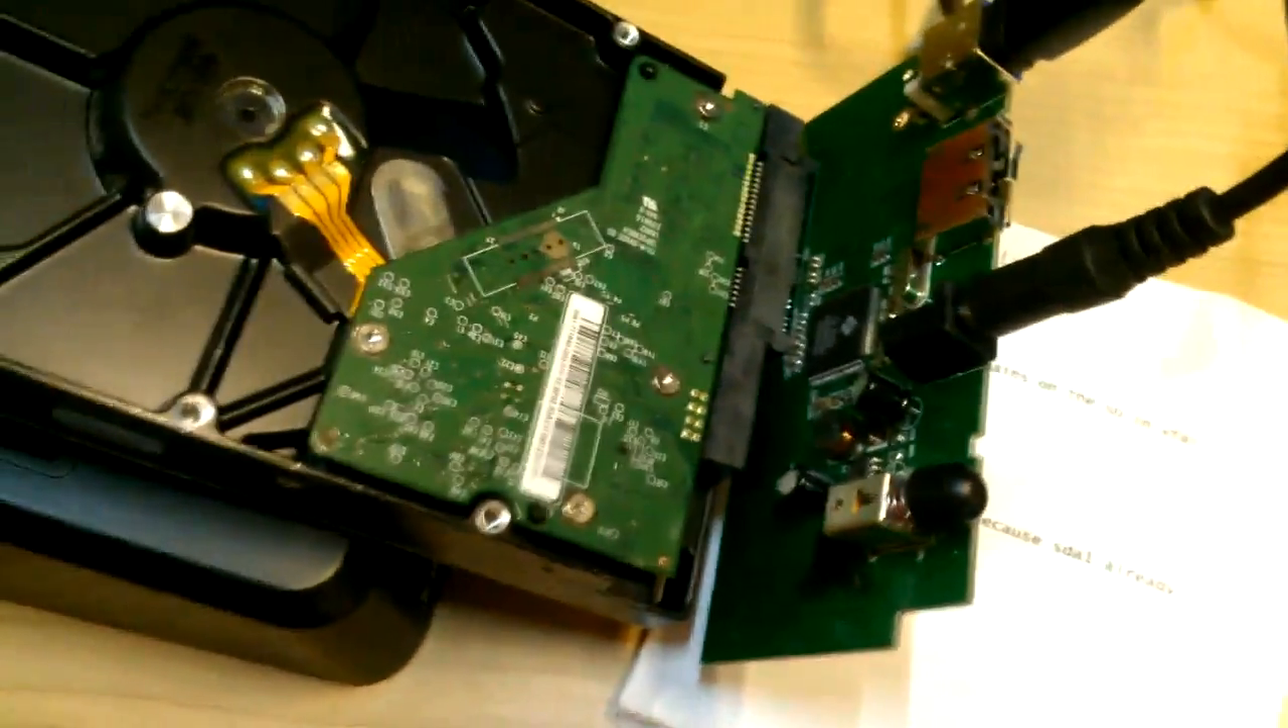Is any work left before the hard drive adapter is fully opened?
No.